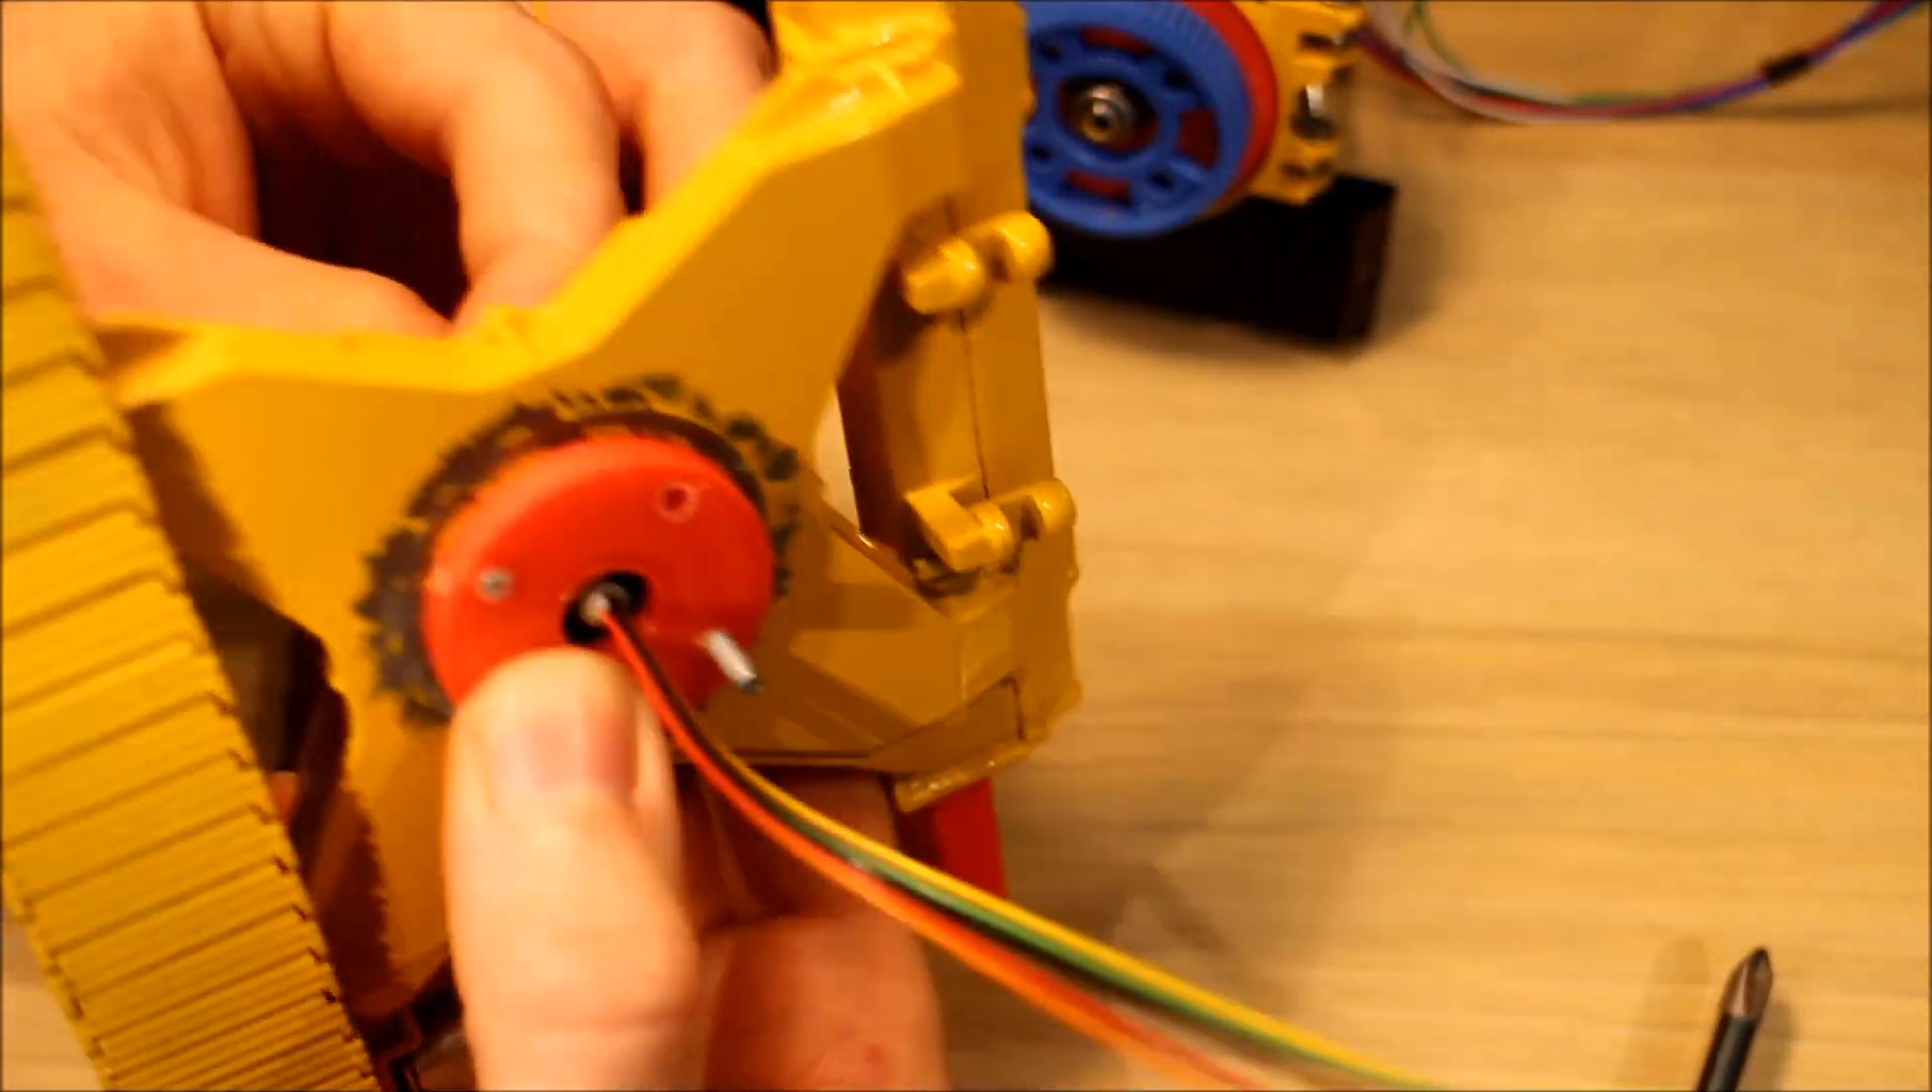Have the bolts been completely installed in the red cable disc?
No.